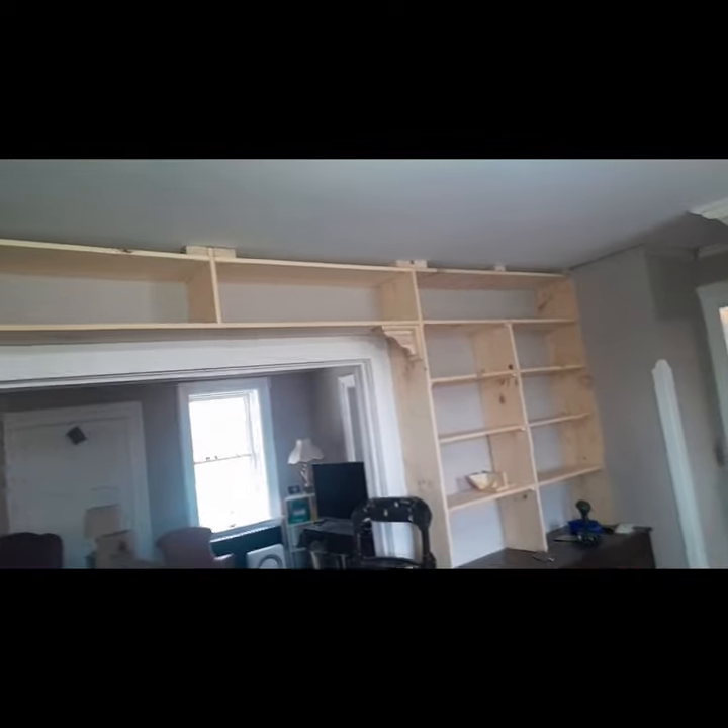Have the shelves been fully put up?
Yes.